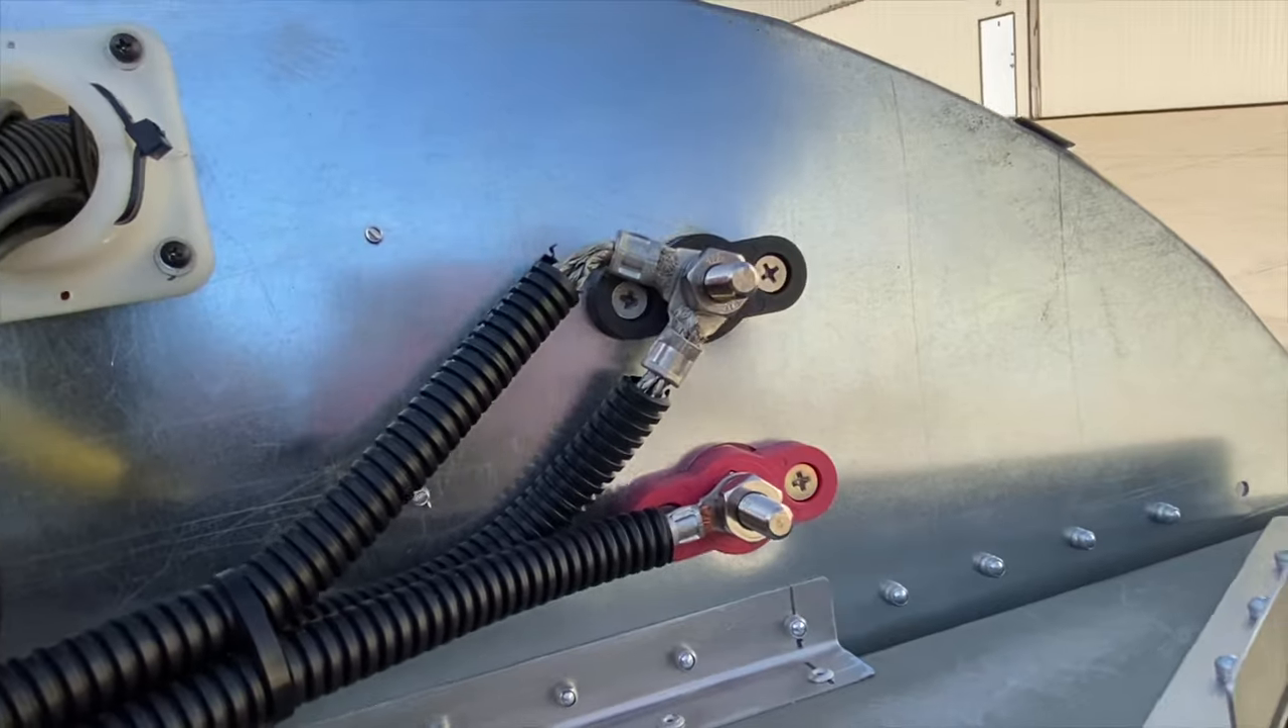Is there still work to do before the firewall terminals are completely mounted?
No.